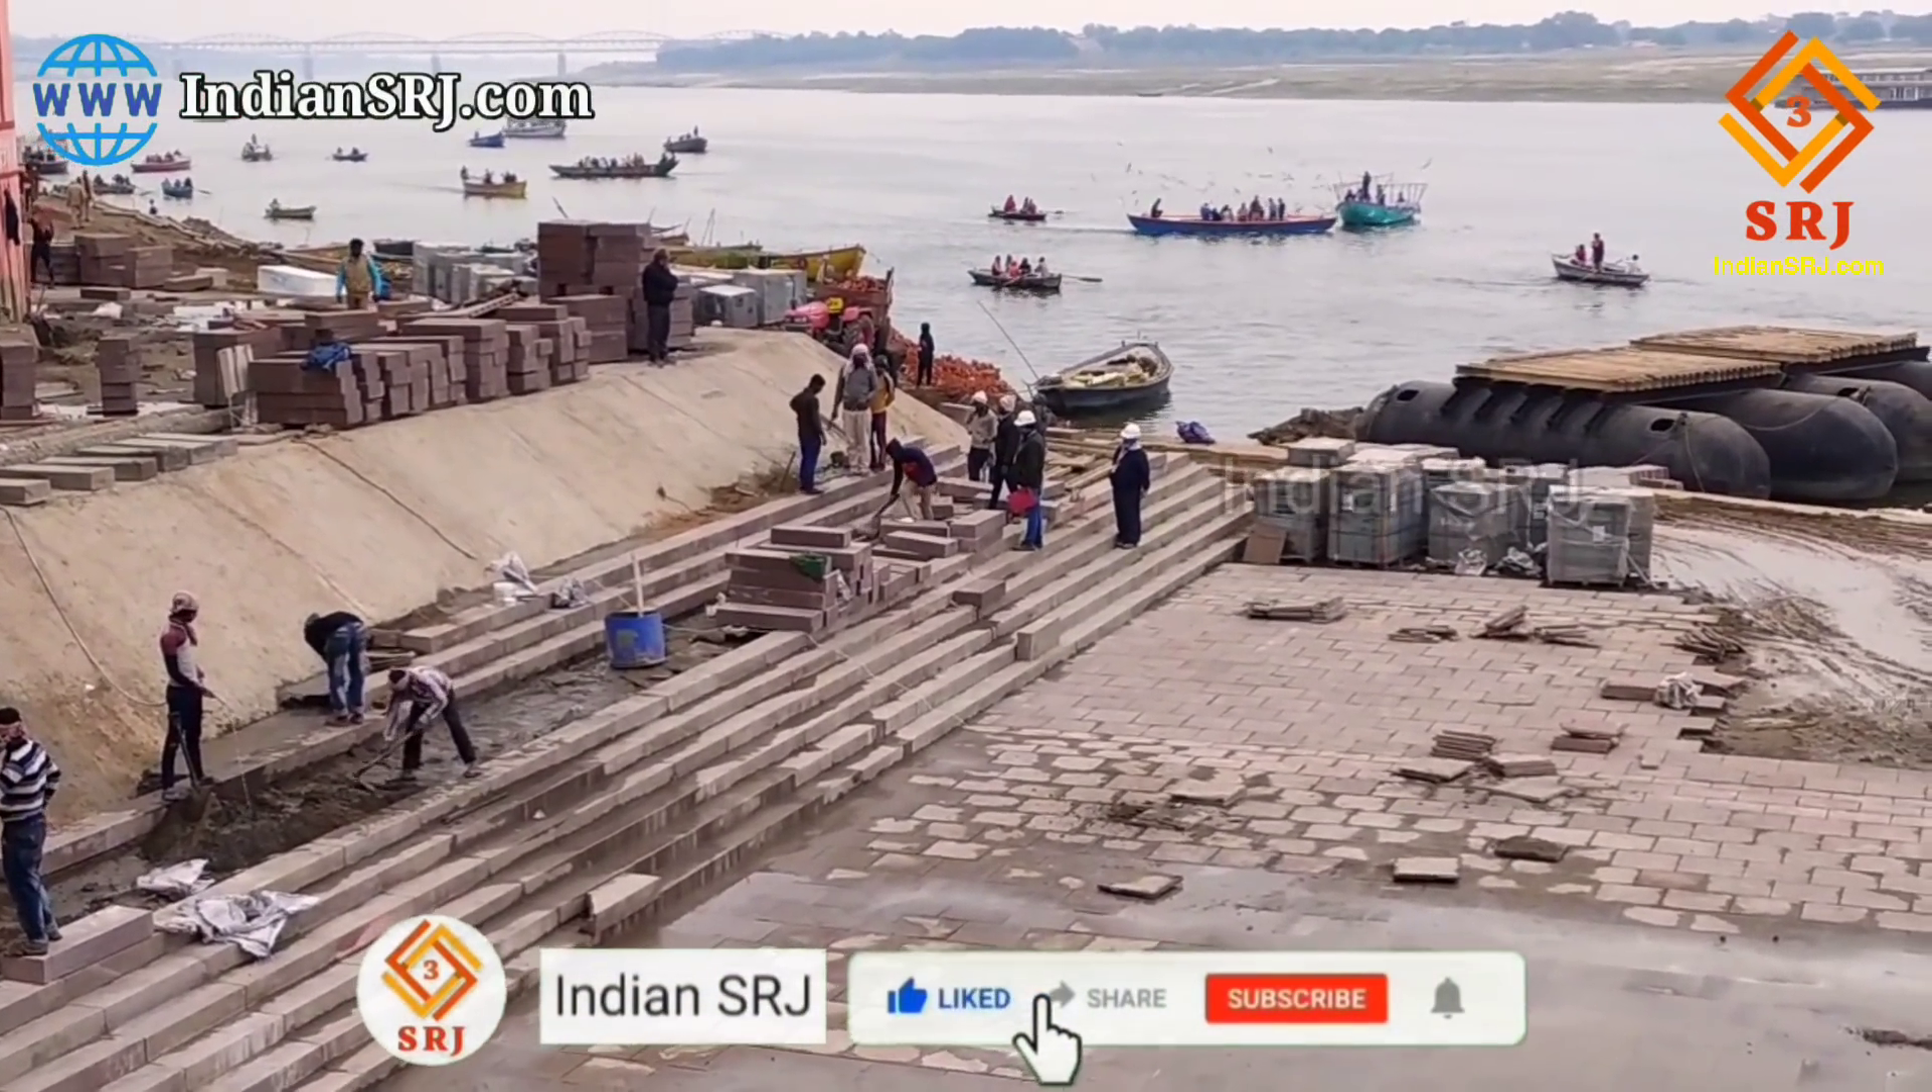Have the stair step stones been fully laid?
No.